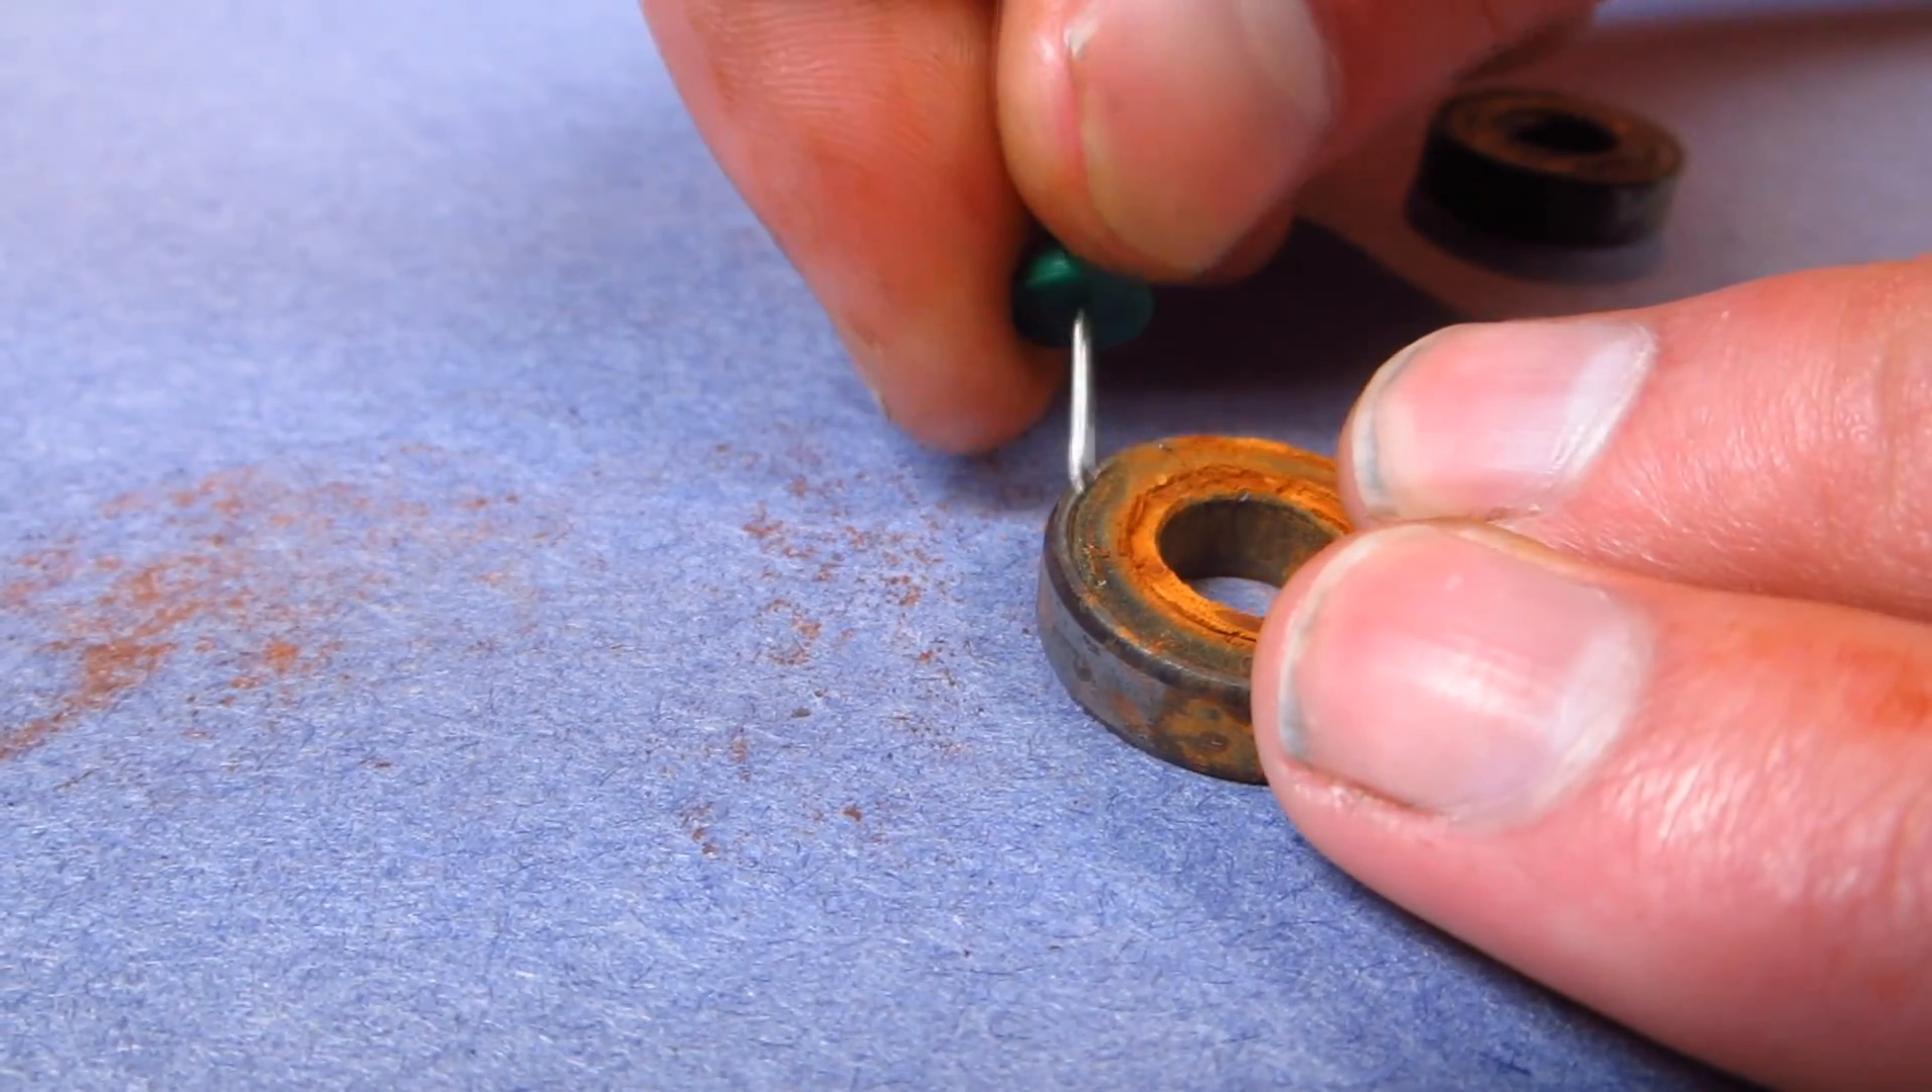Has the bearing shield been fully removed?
No.